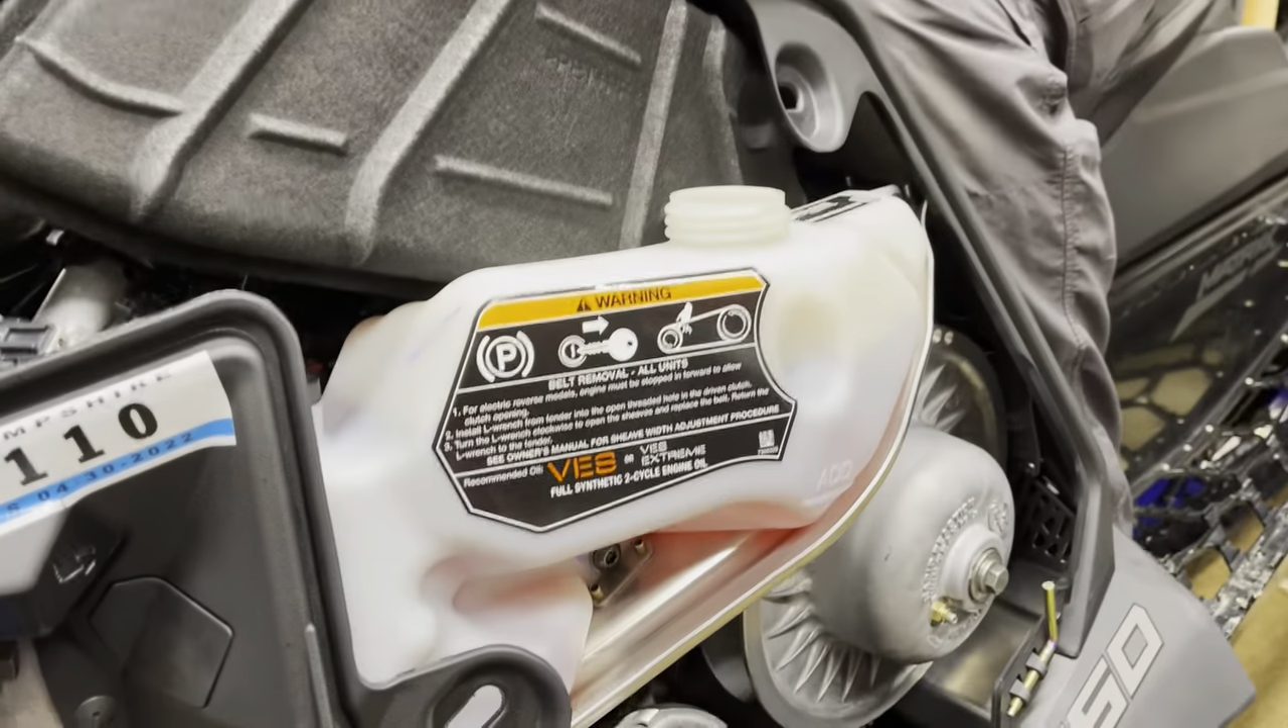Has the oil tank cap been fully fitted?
No.